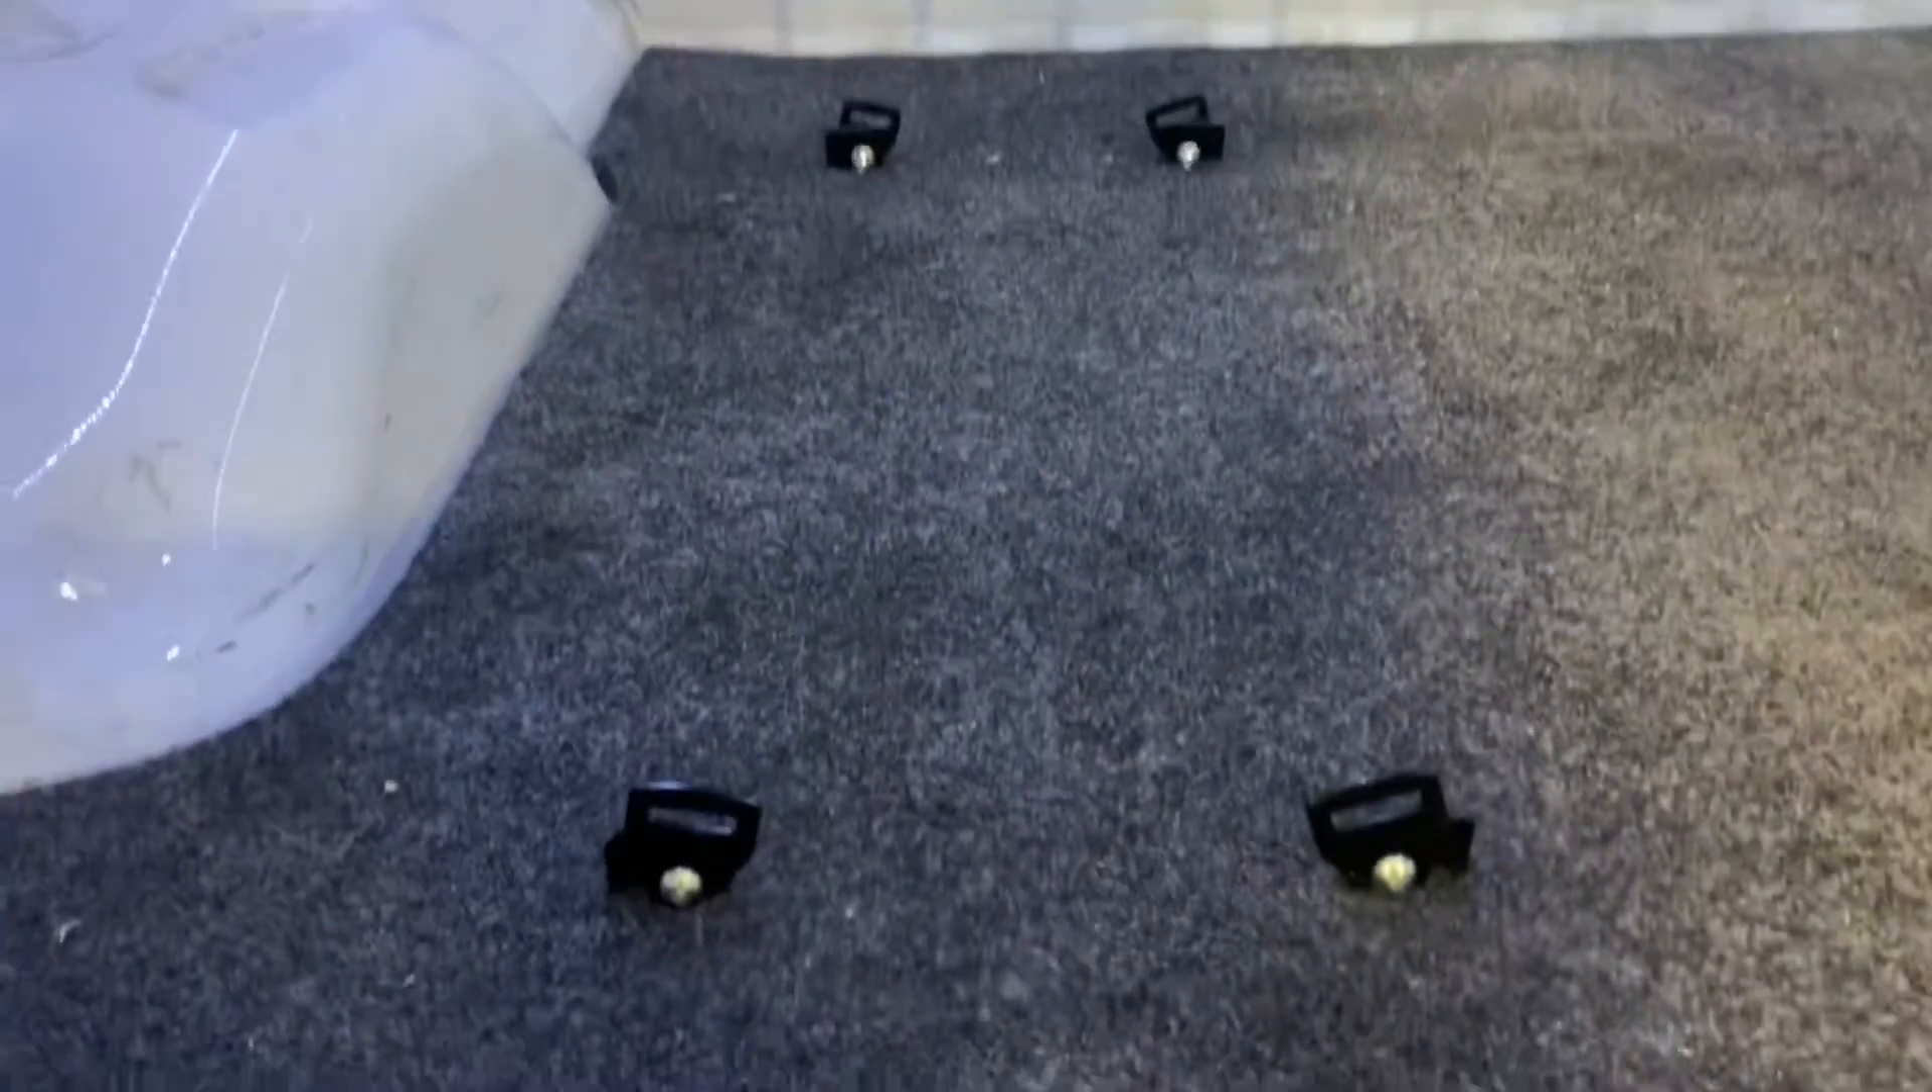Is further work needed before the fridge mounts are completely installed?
No.